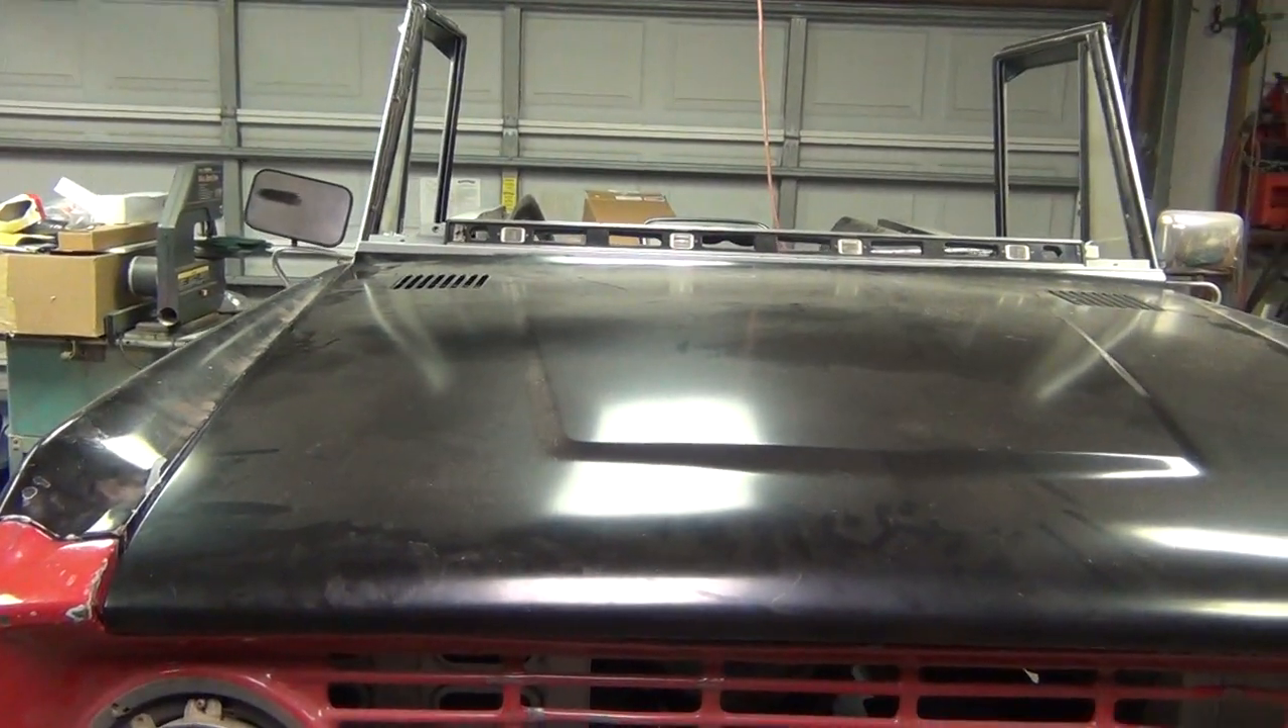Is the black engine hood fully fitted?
Yes.